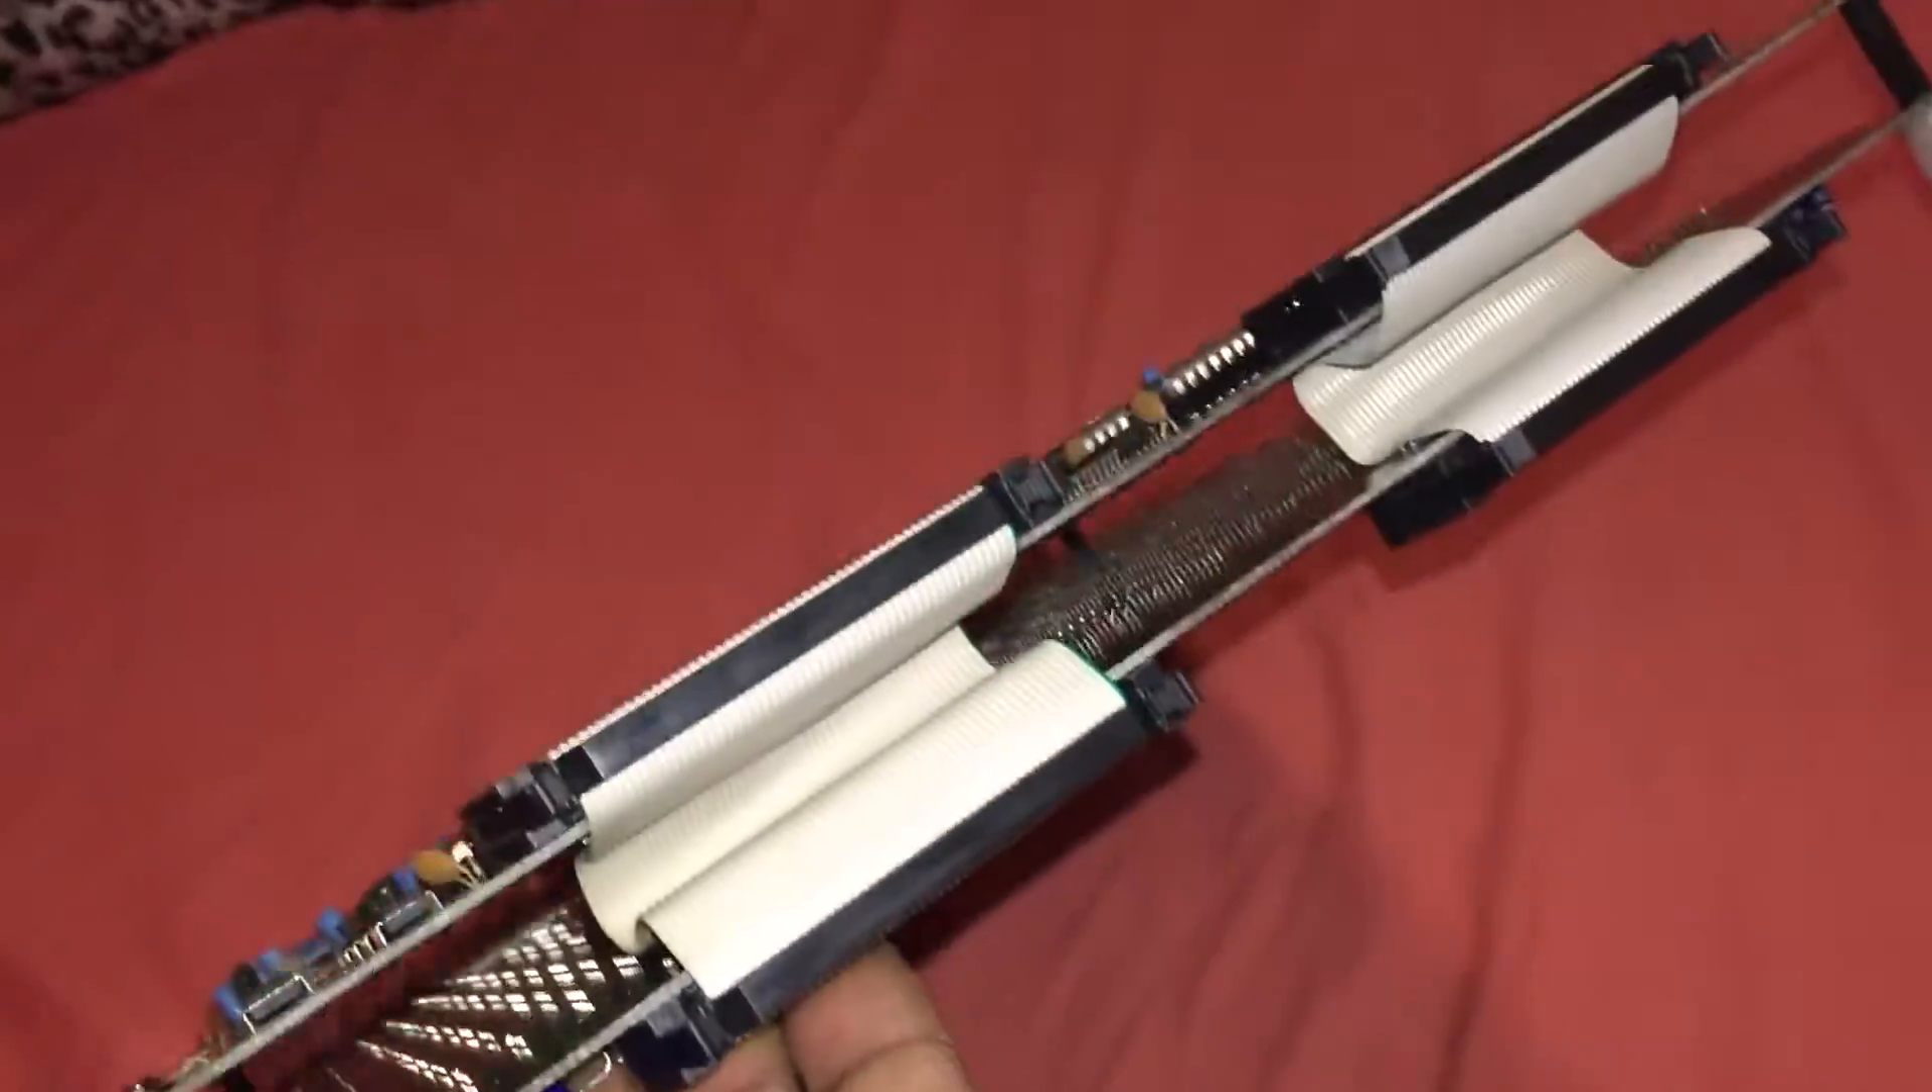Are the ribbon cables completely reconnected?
Yes.